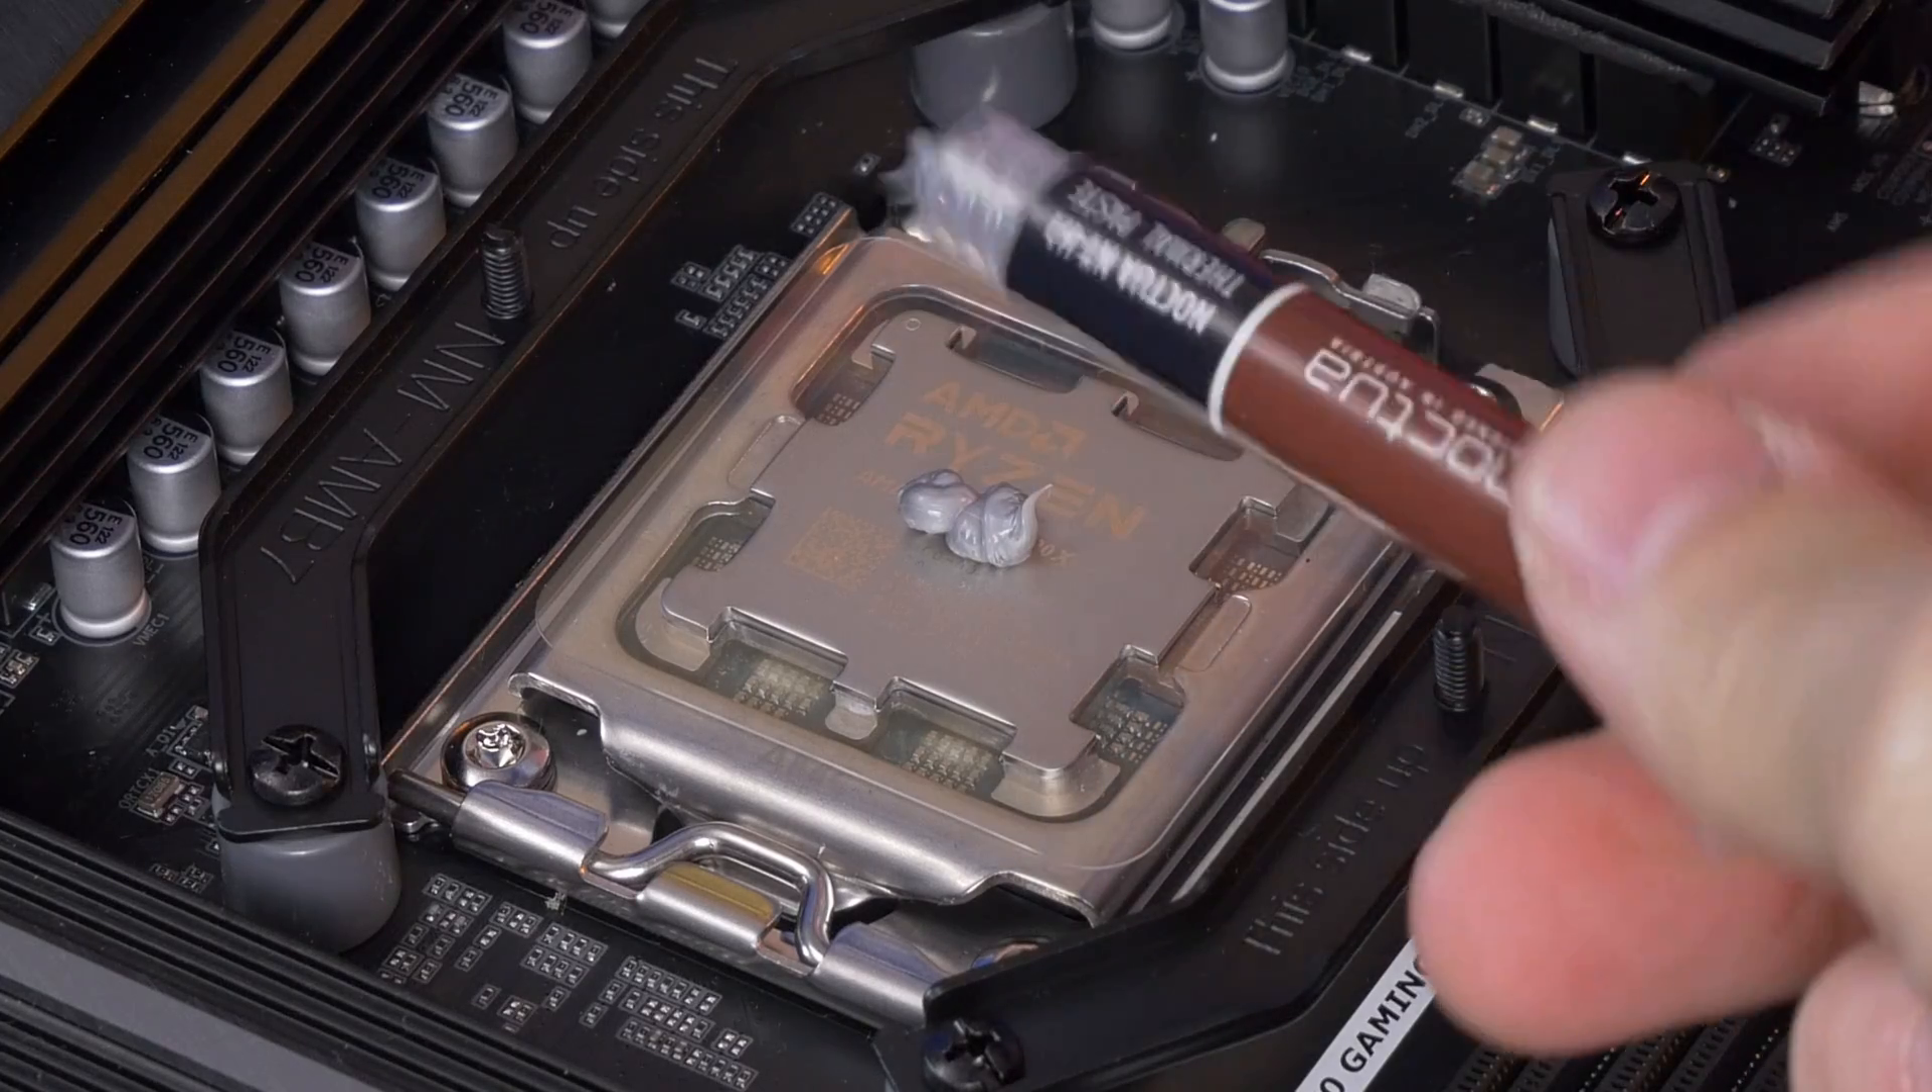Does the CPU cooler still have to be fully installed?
Yes.